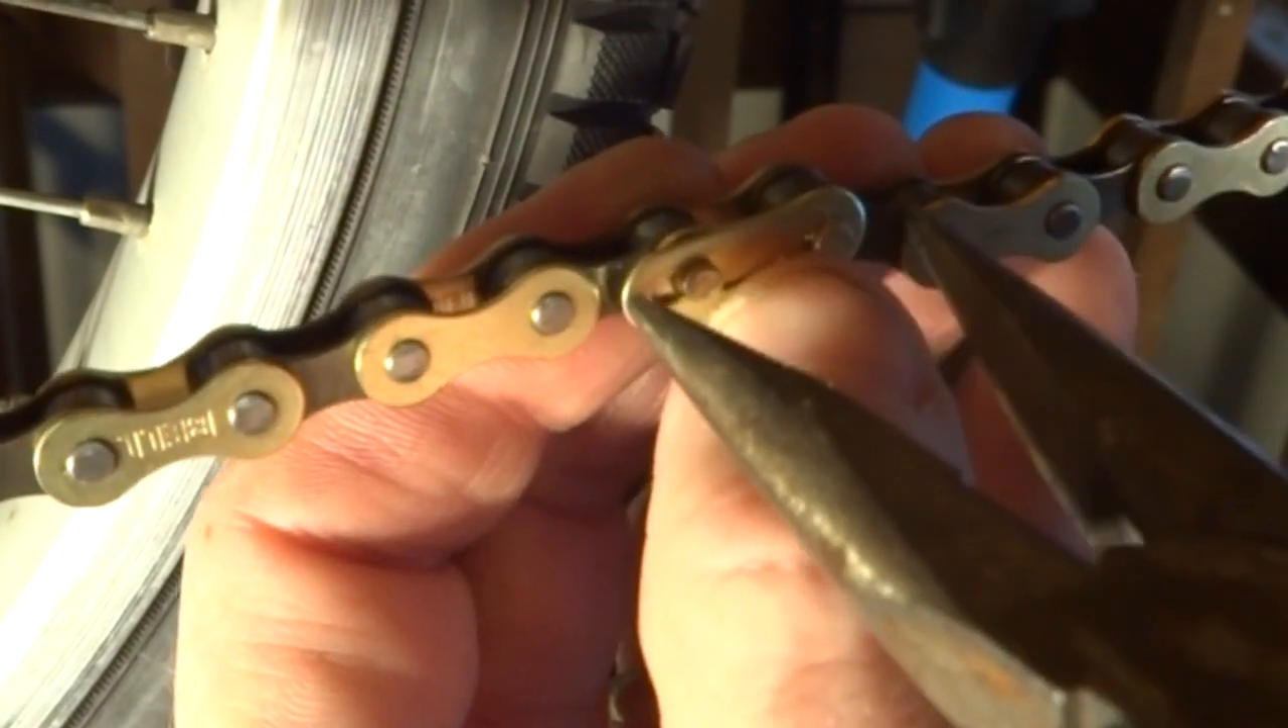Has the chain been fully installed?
No.